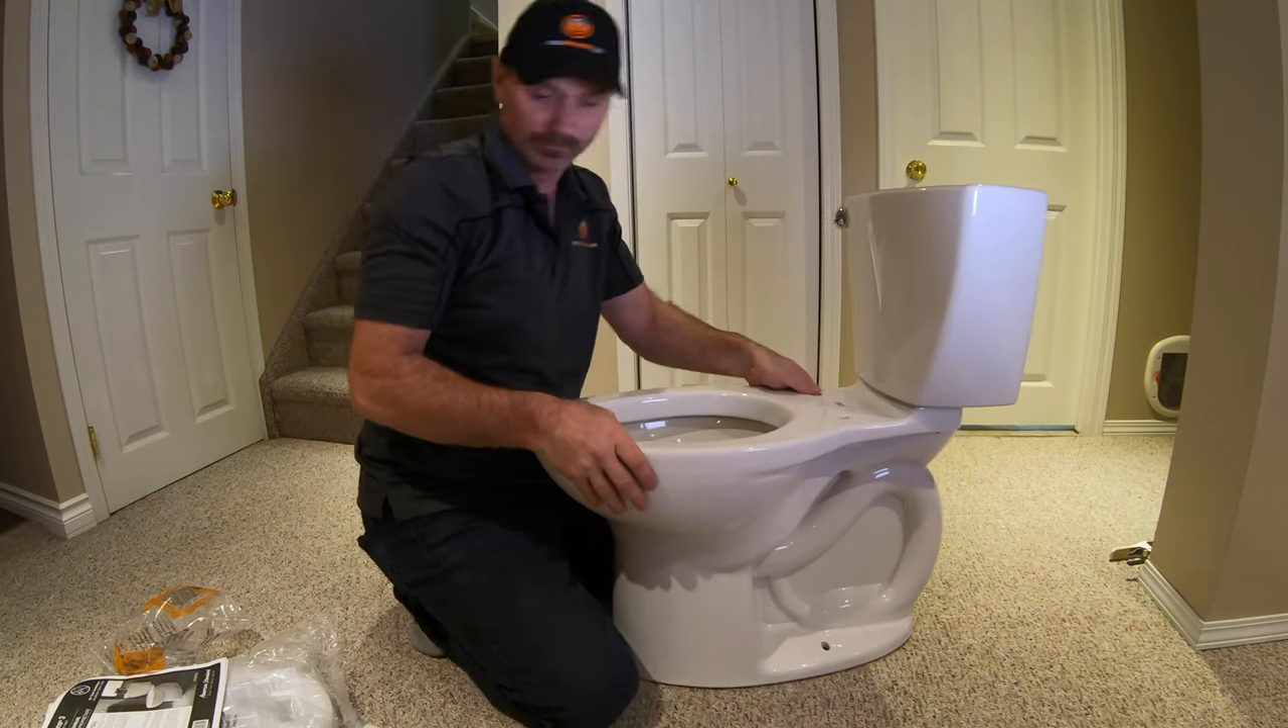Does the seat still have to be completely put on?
Yes.